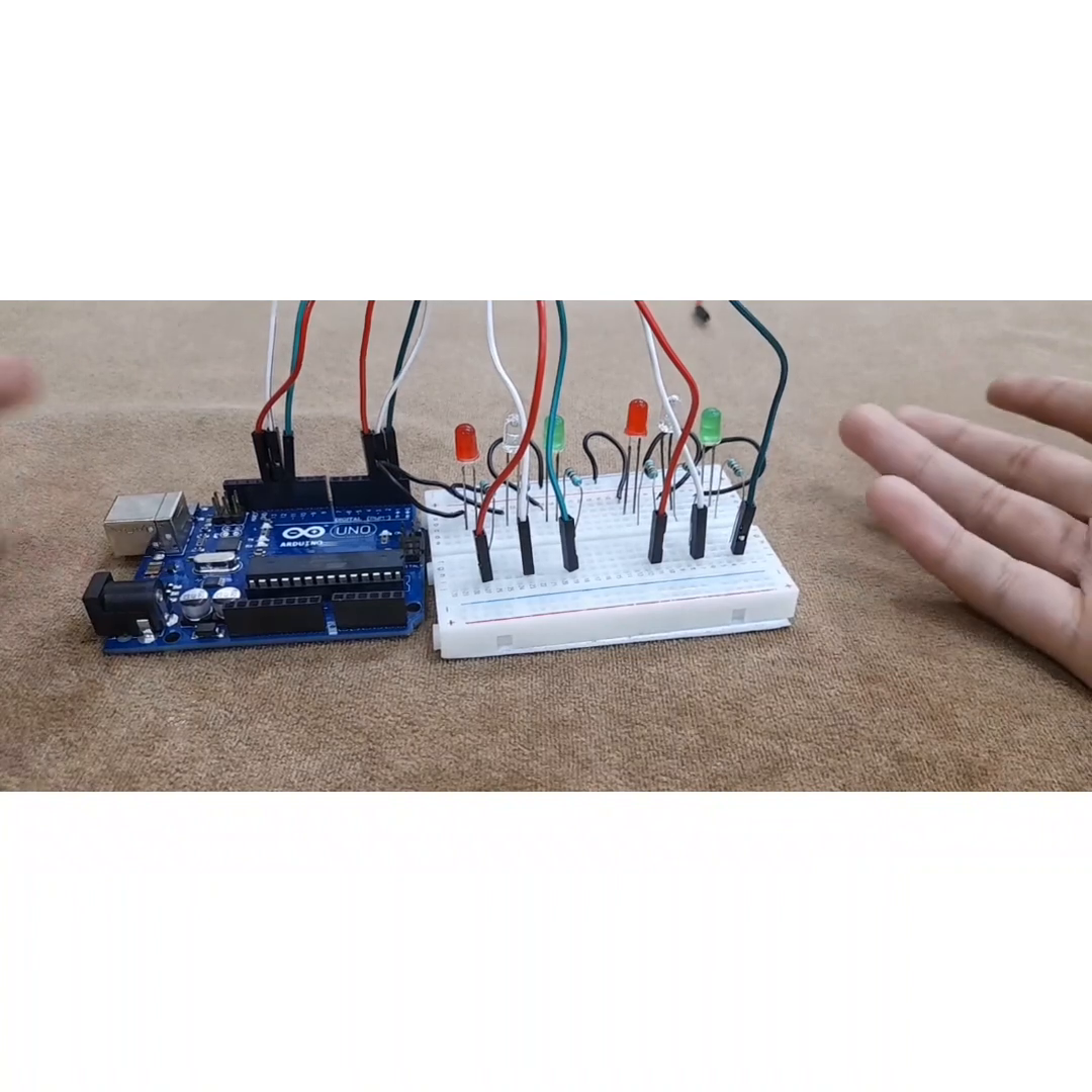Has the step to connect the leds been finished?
Yes.